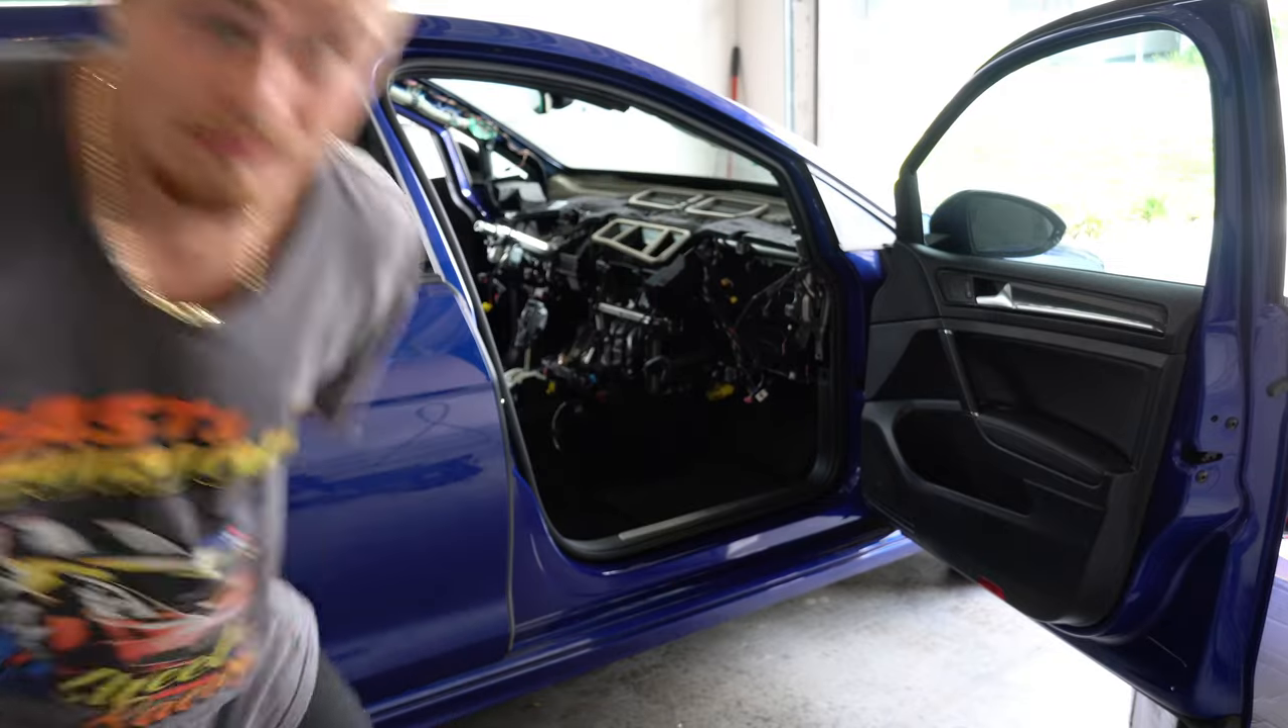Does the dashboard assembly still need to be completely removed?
No.